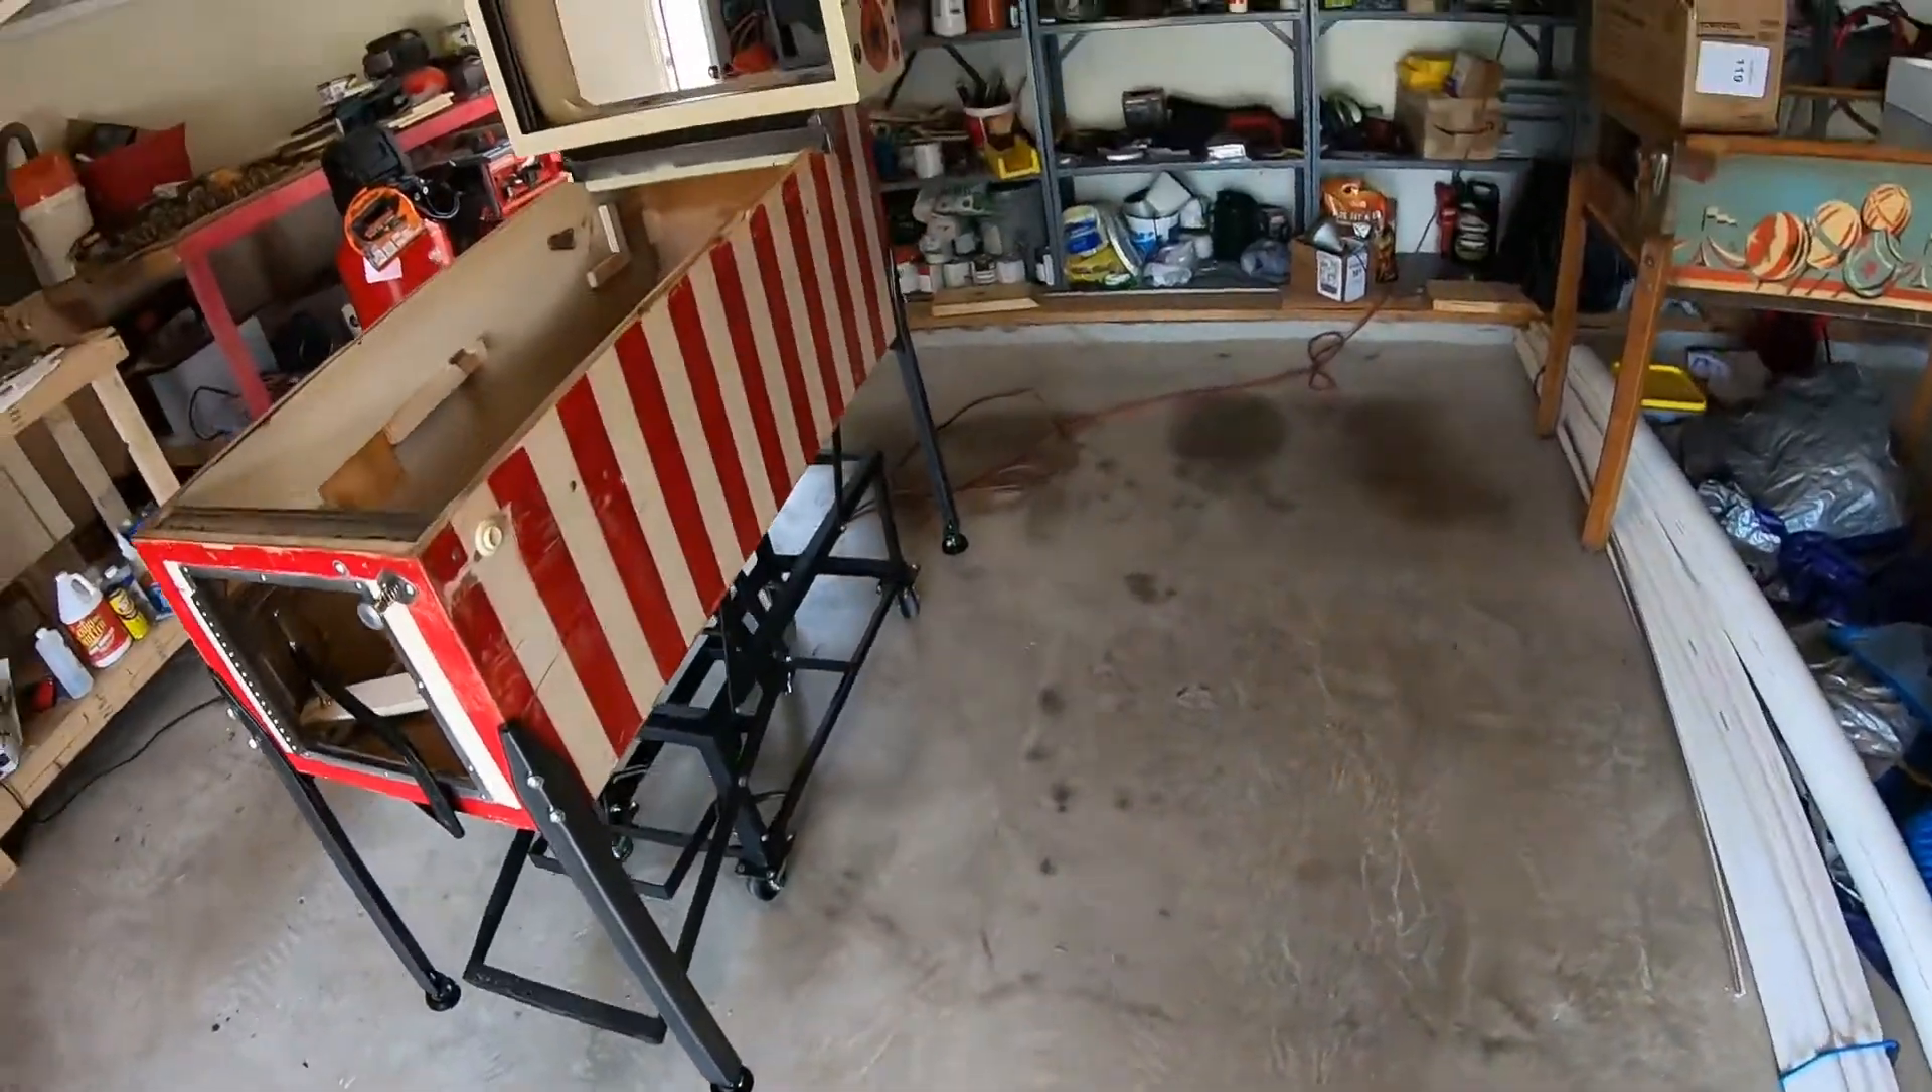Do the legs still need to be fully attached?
No.